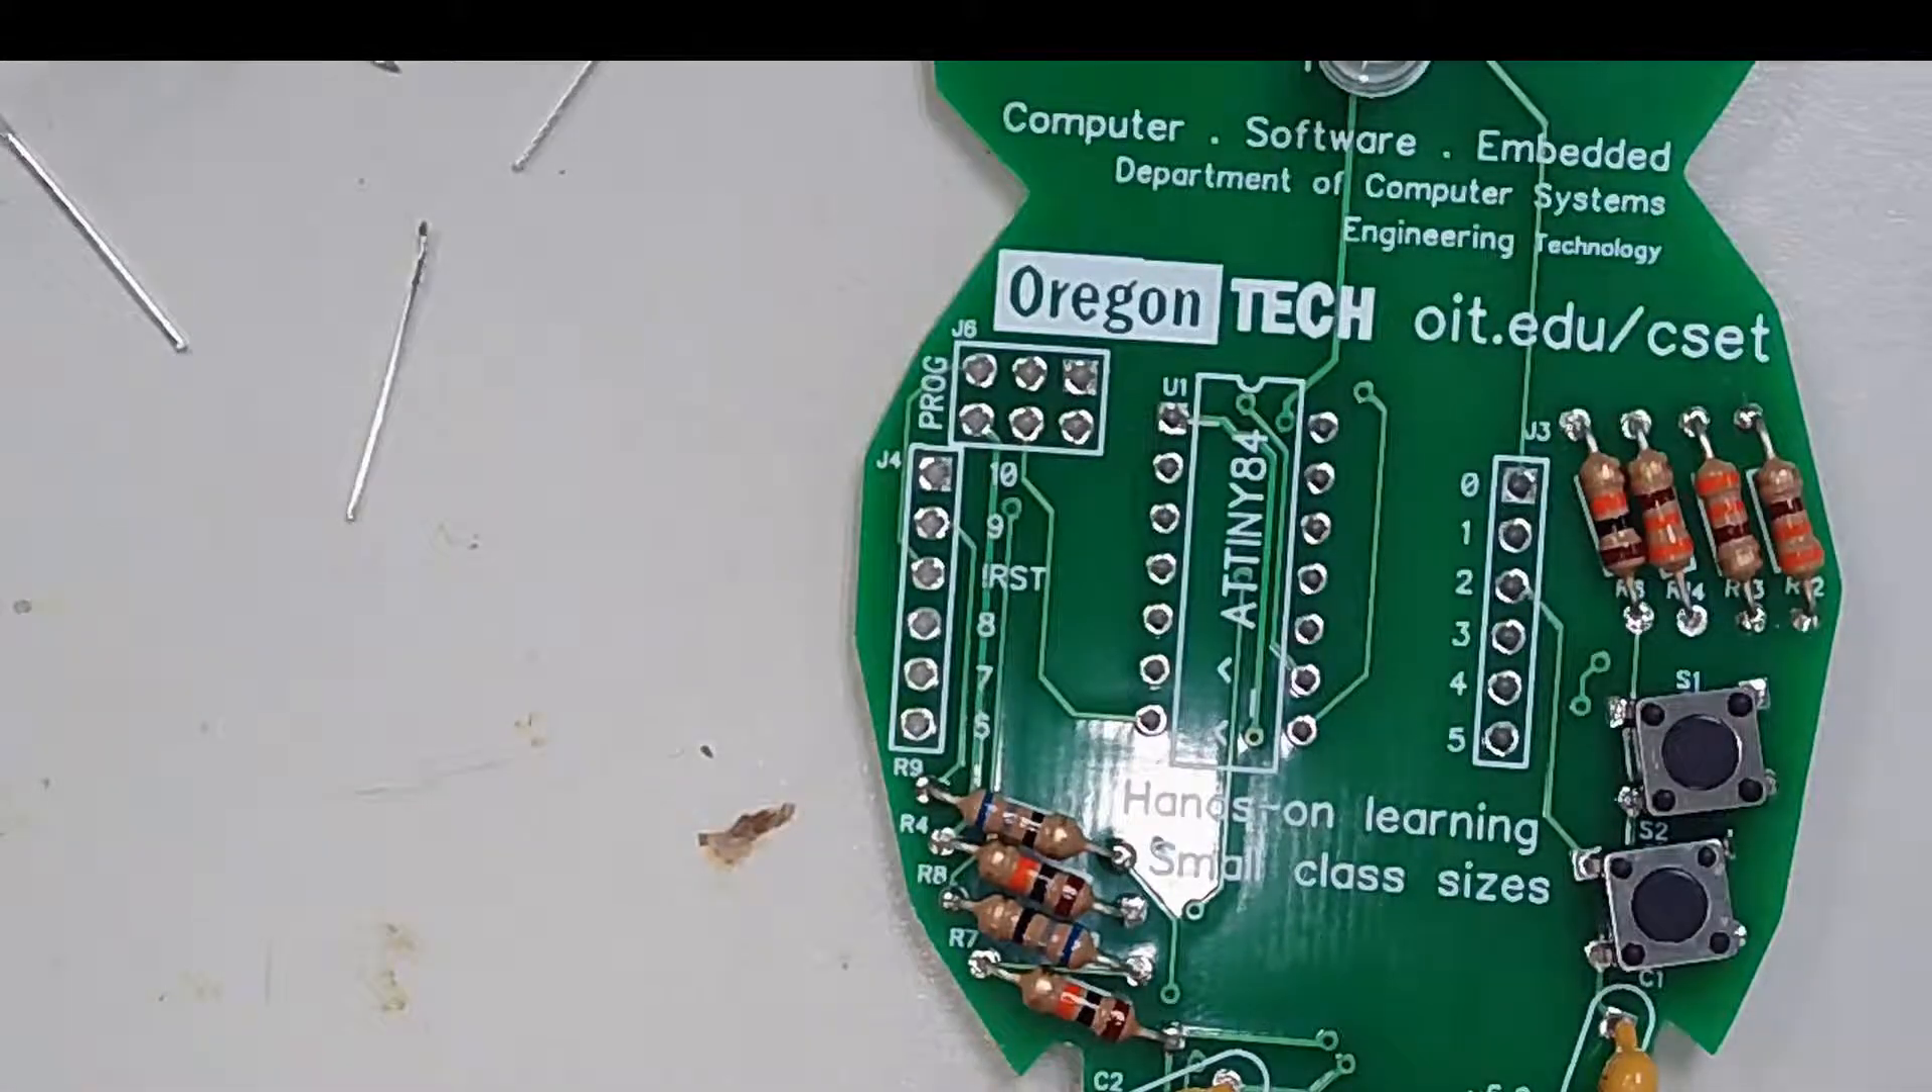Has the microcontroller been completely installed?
No.